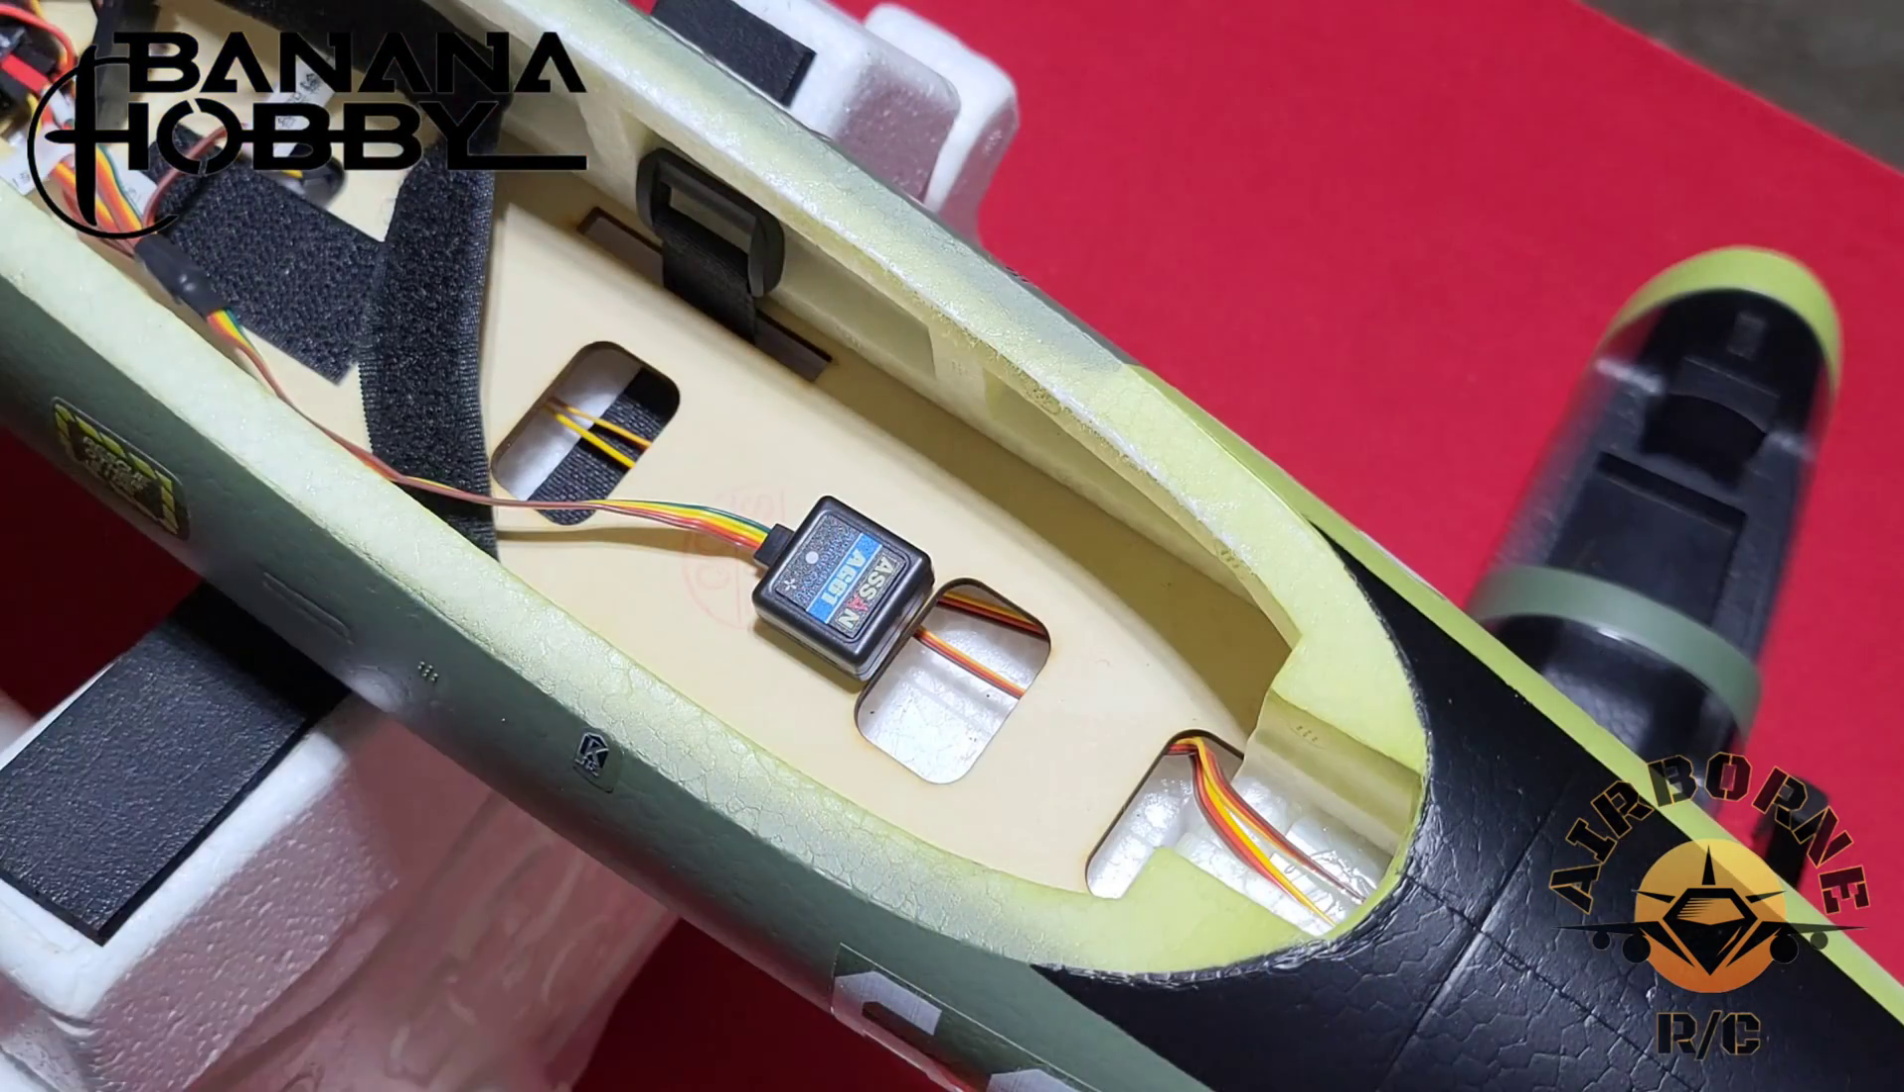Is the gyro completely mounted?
Yes.